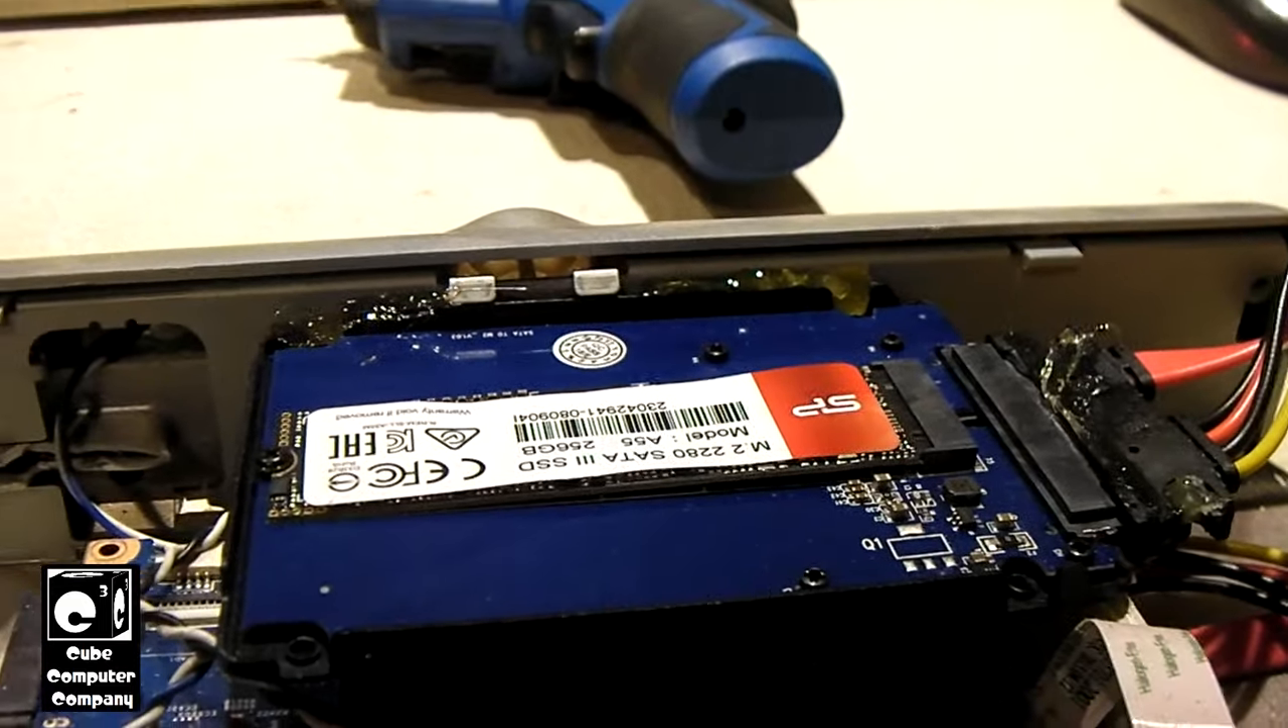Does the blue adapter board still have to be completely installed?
No.